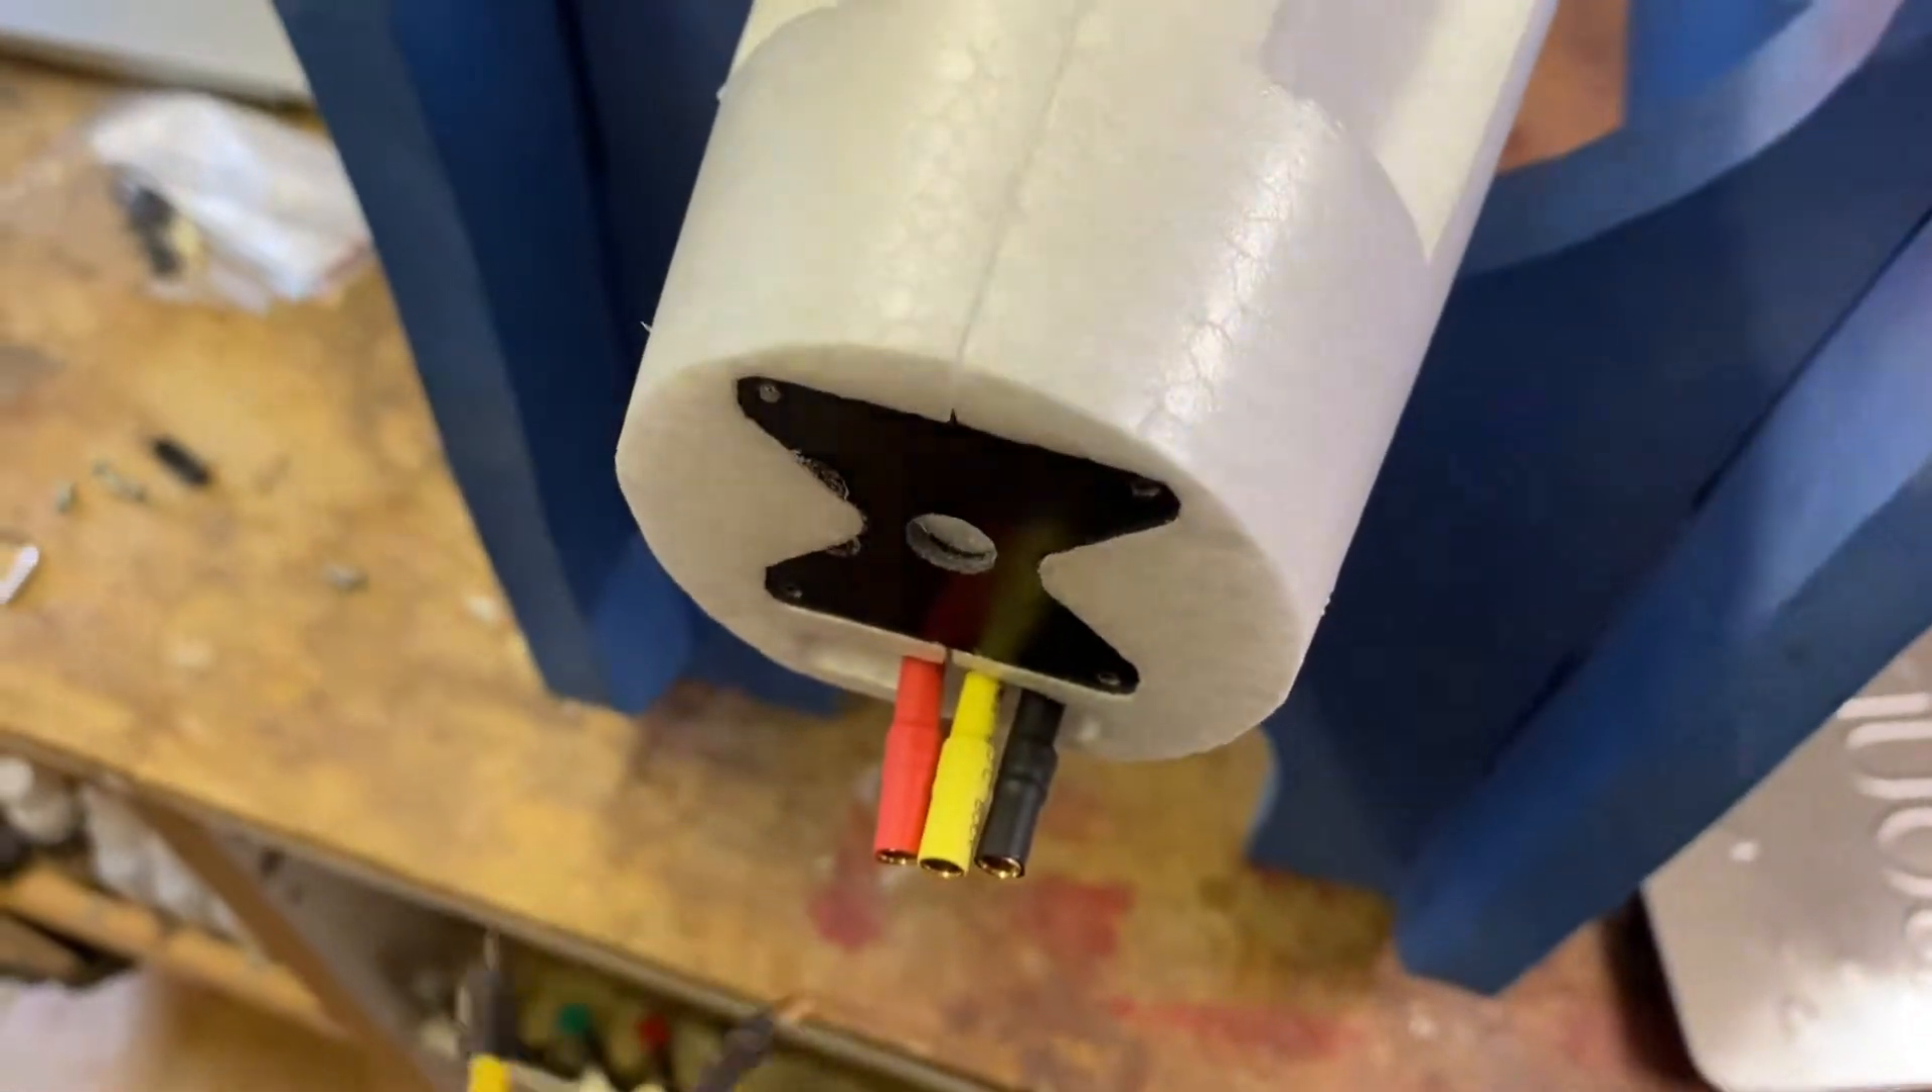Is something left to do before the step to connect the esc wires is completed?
Yes.